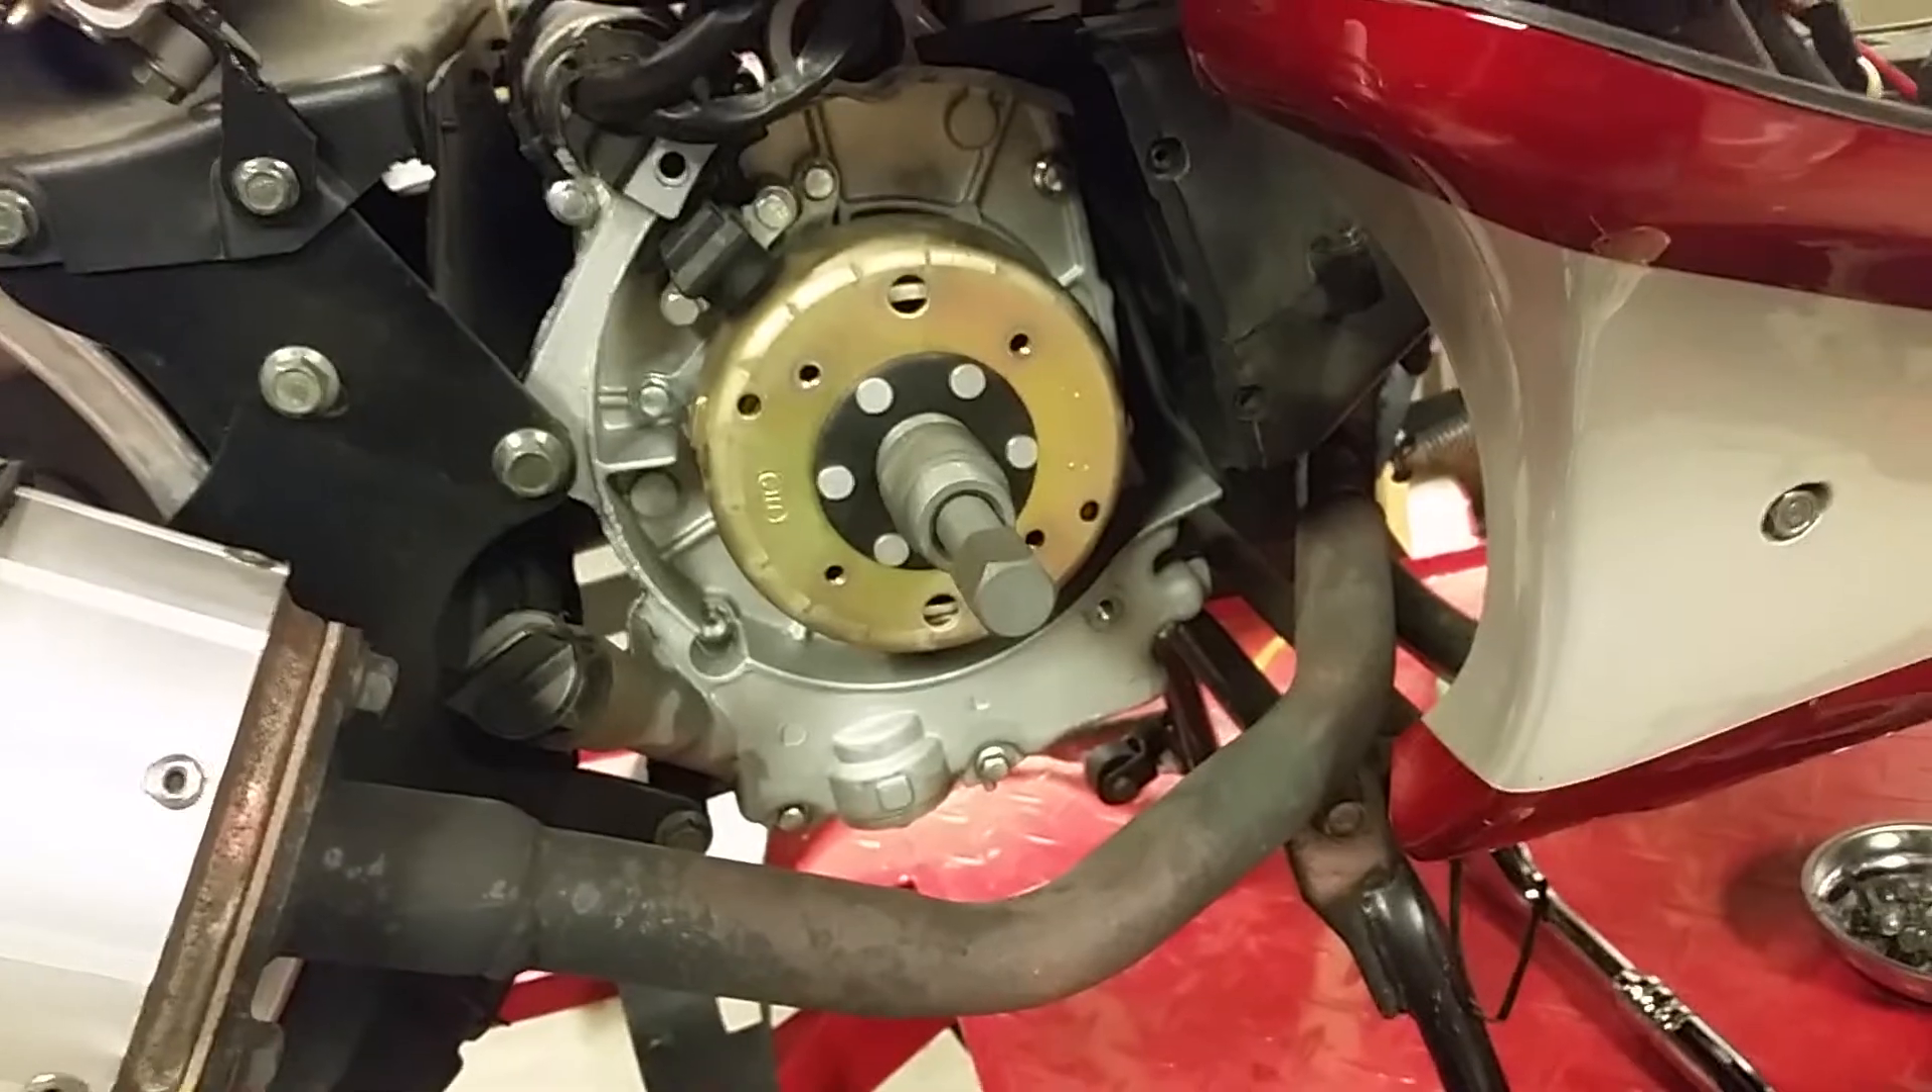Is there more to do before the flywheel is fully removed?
Yes.